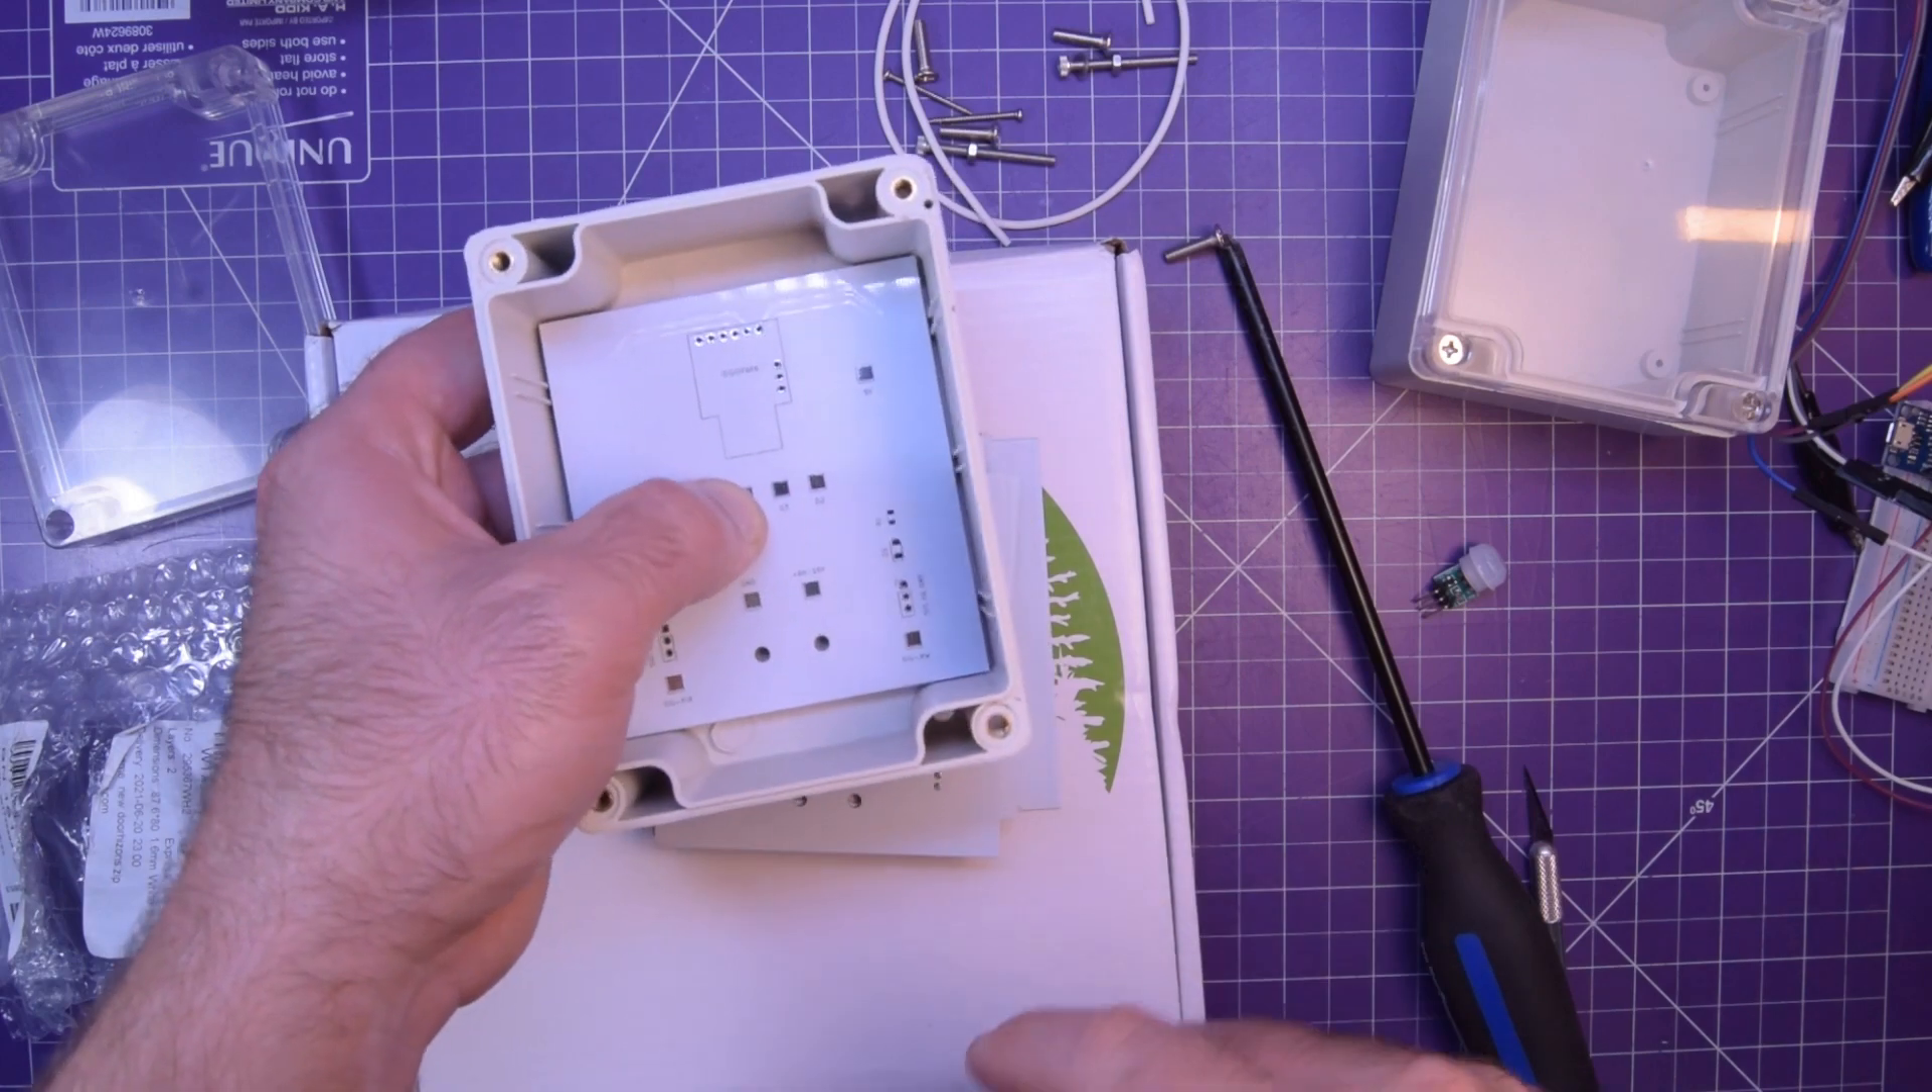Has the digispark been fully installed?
No.